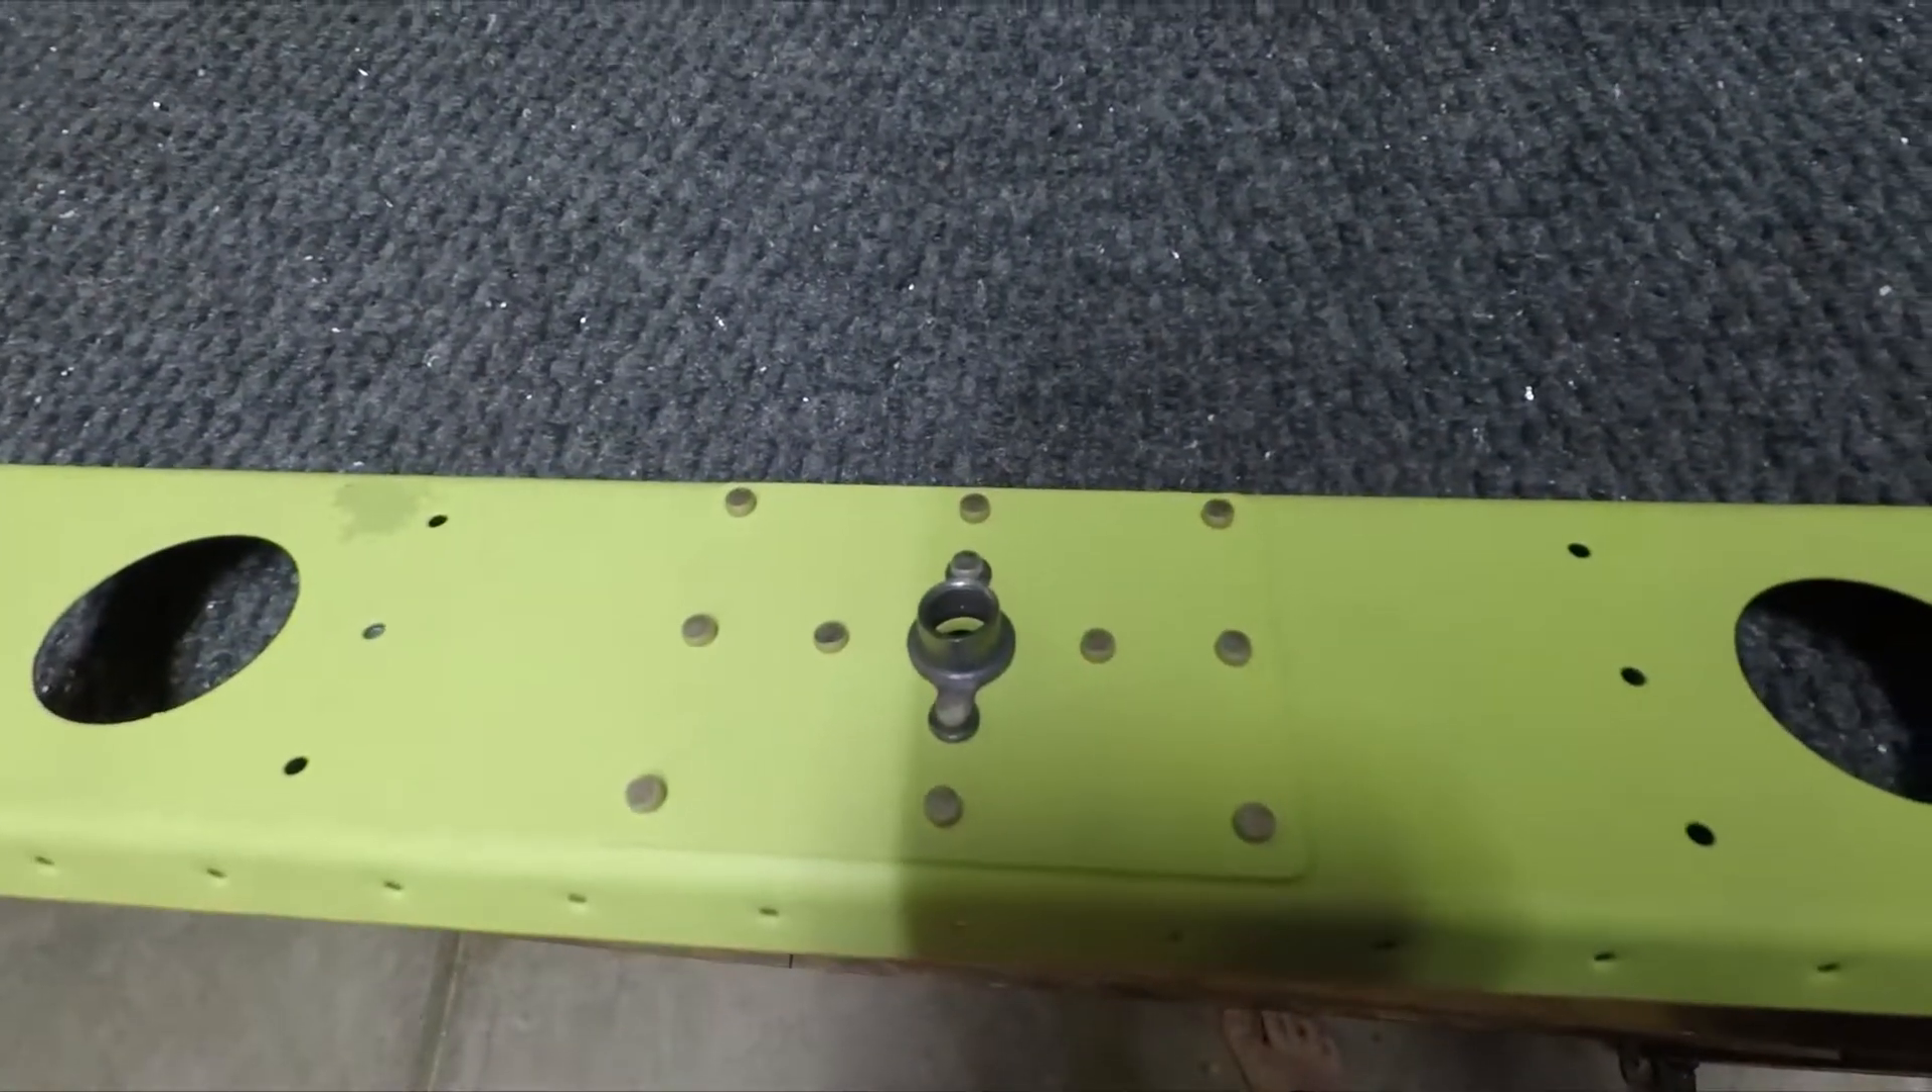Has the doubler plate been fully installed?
Yes.